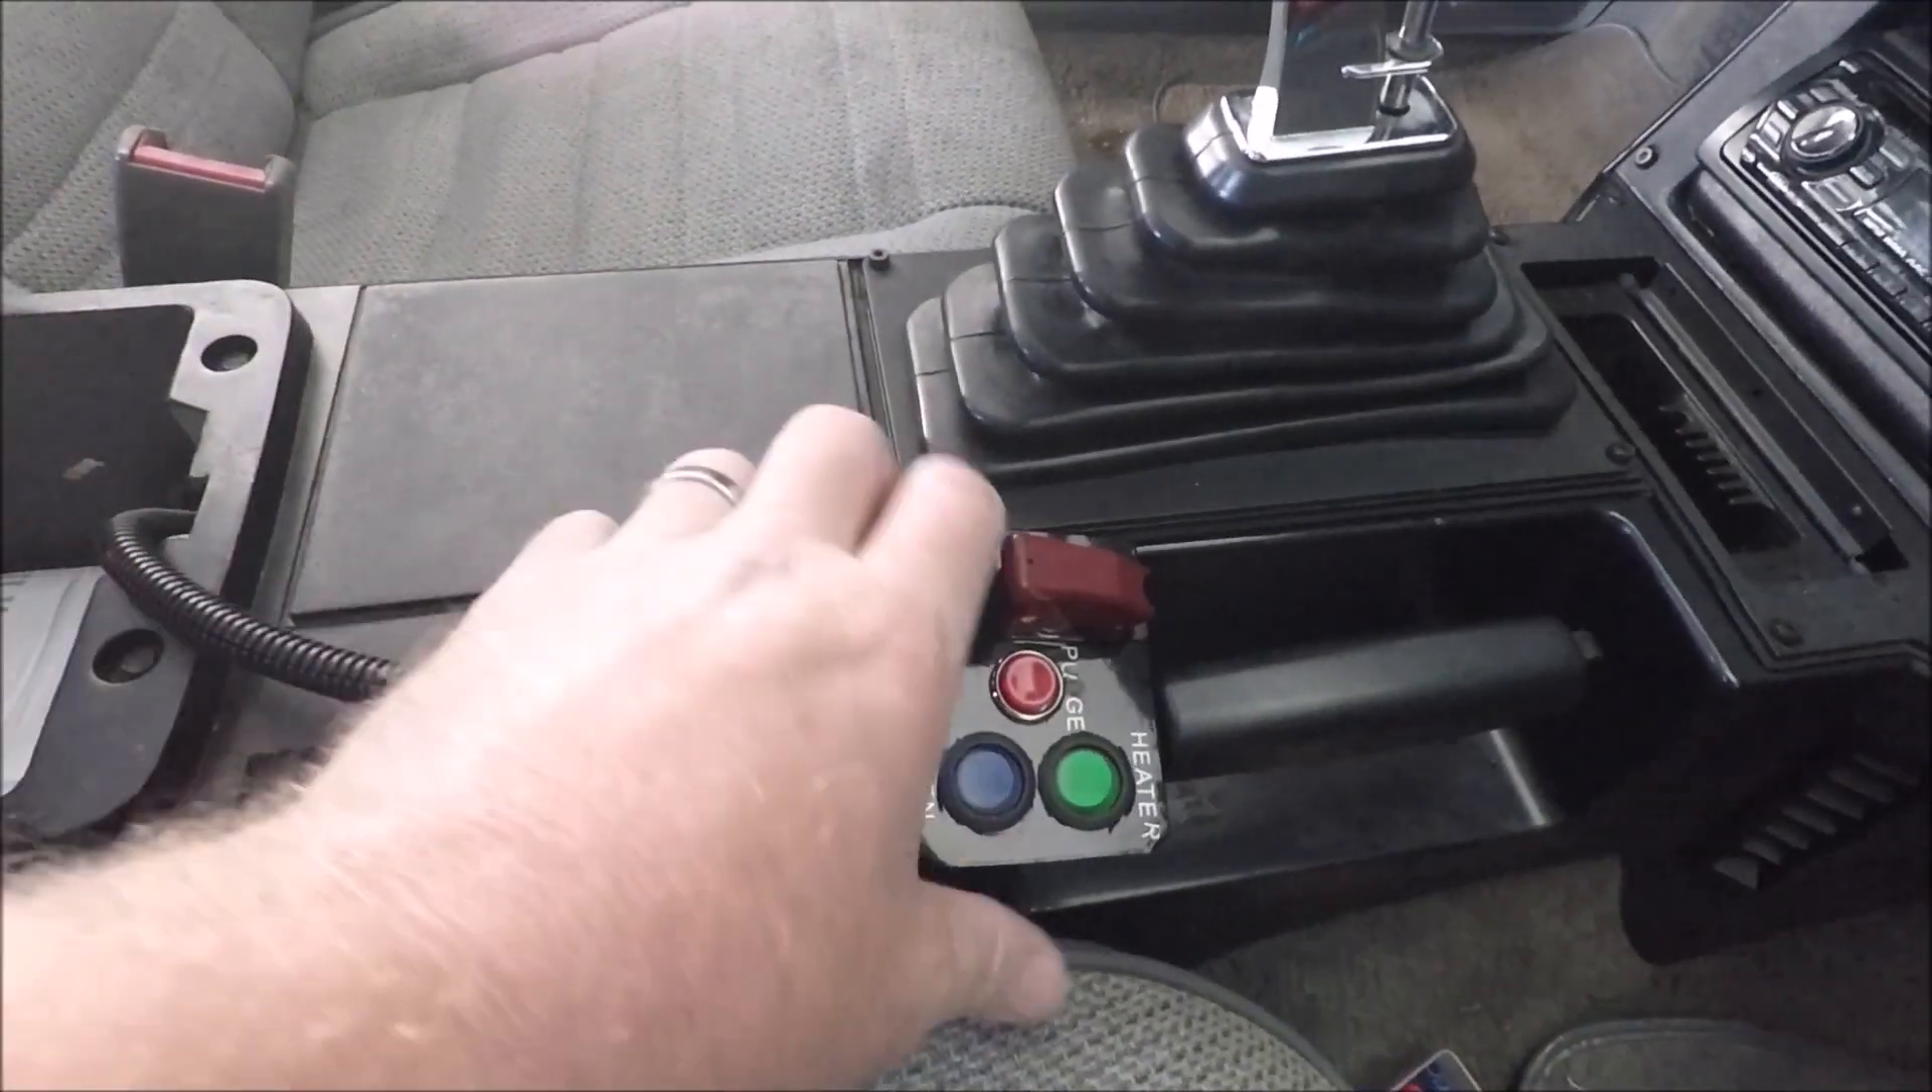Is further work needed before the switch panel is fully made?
No.